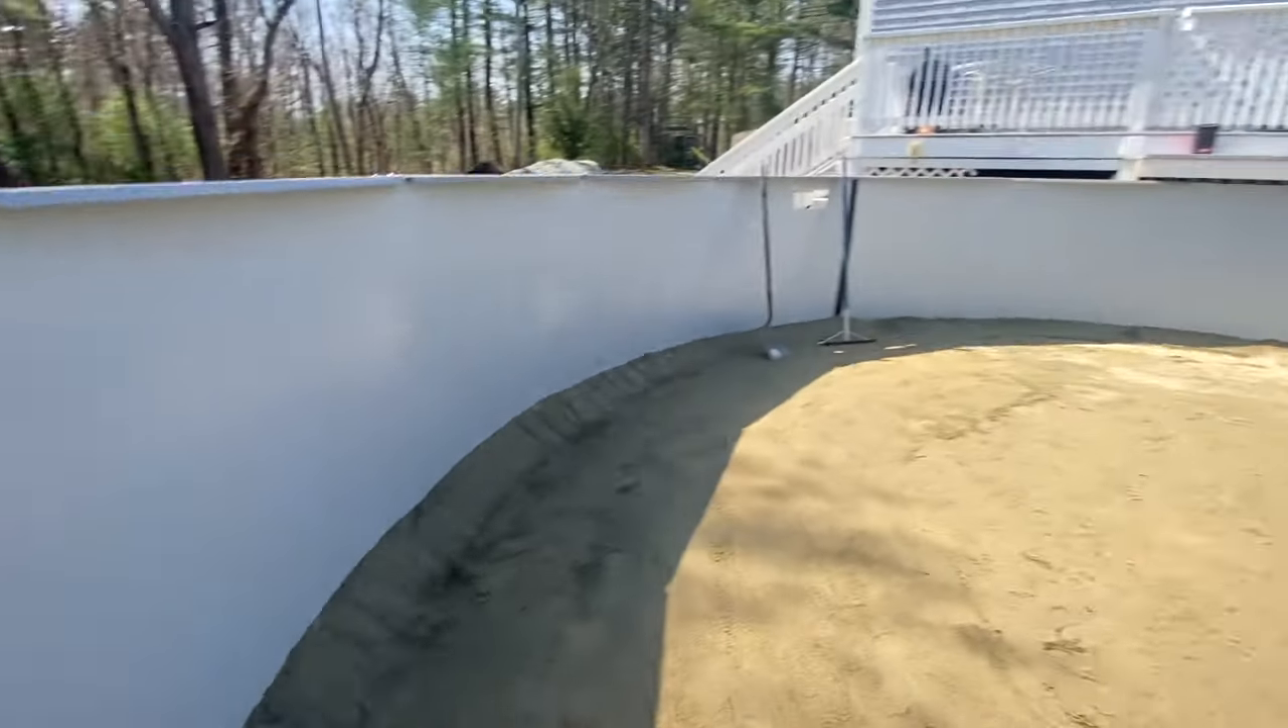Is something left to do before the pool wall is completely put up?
No.